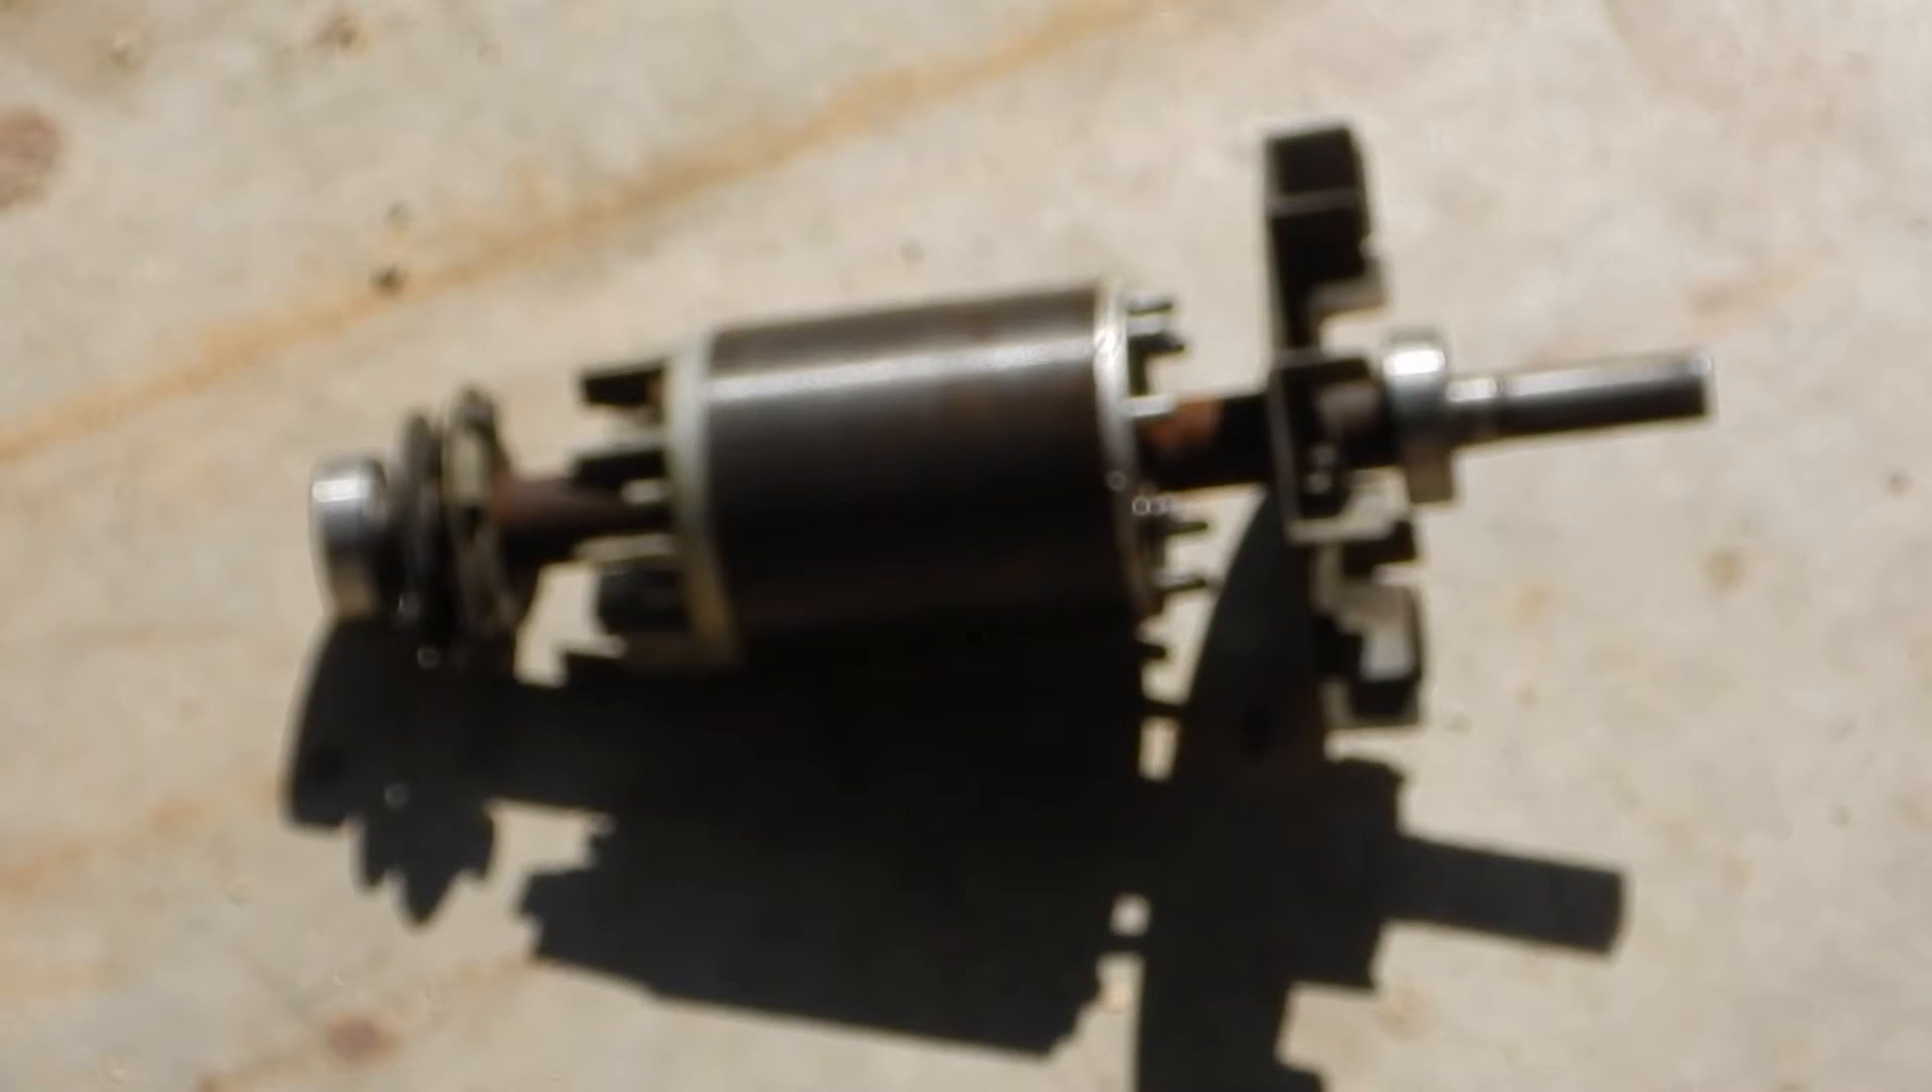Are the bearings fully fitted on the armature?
Yes.